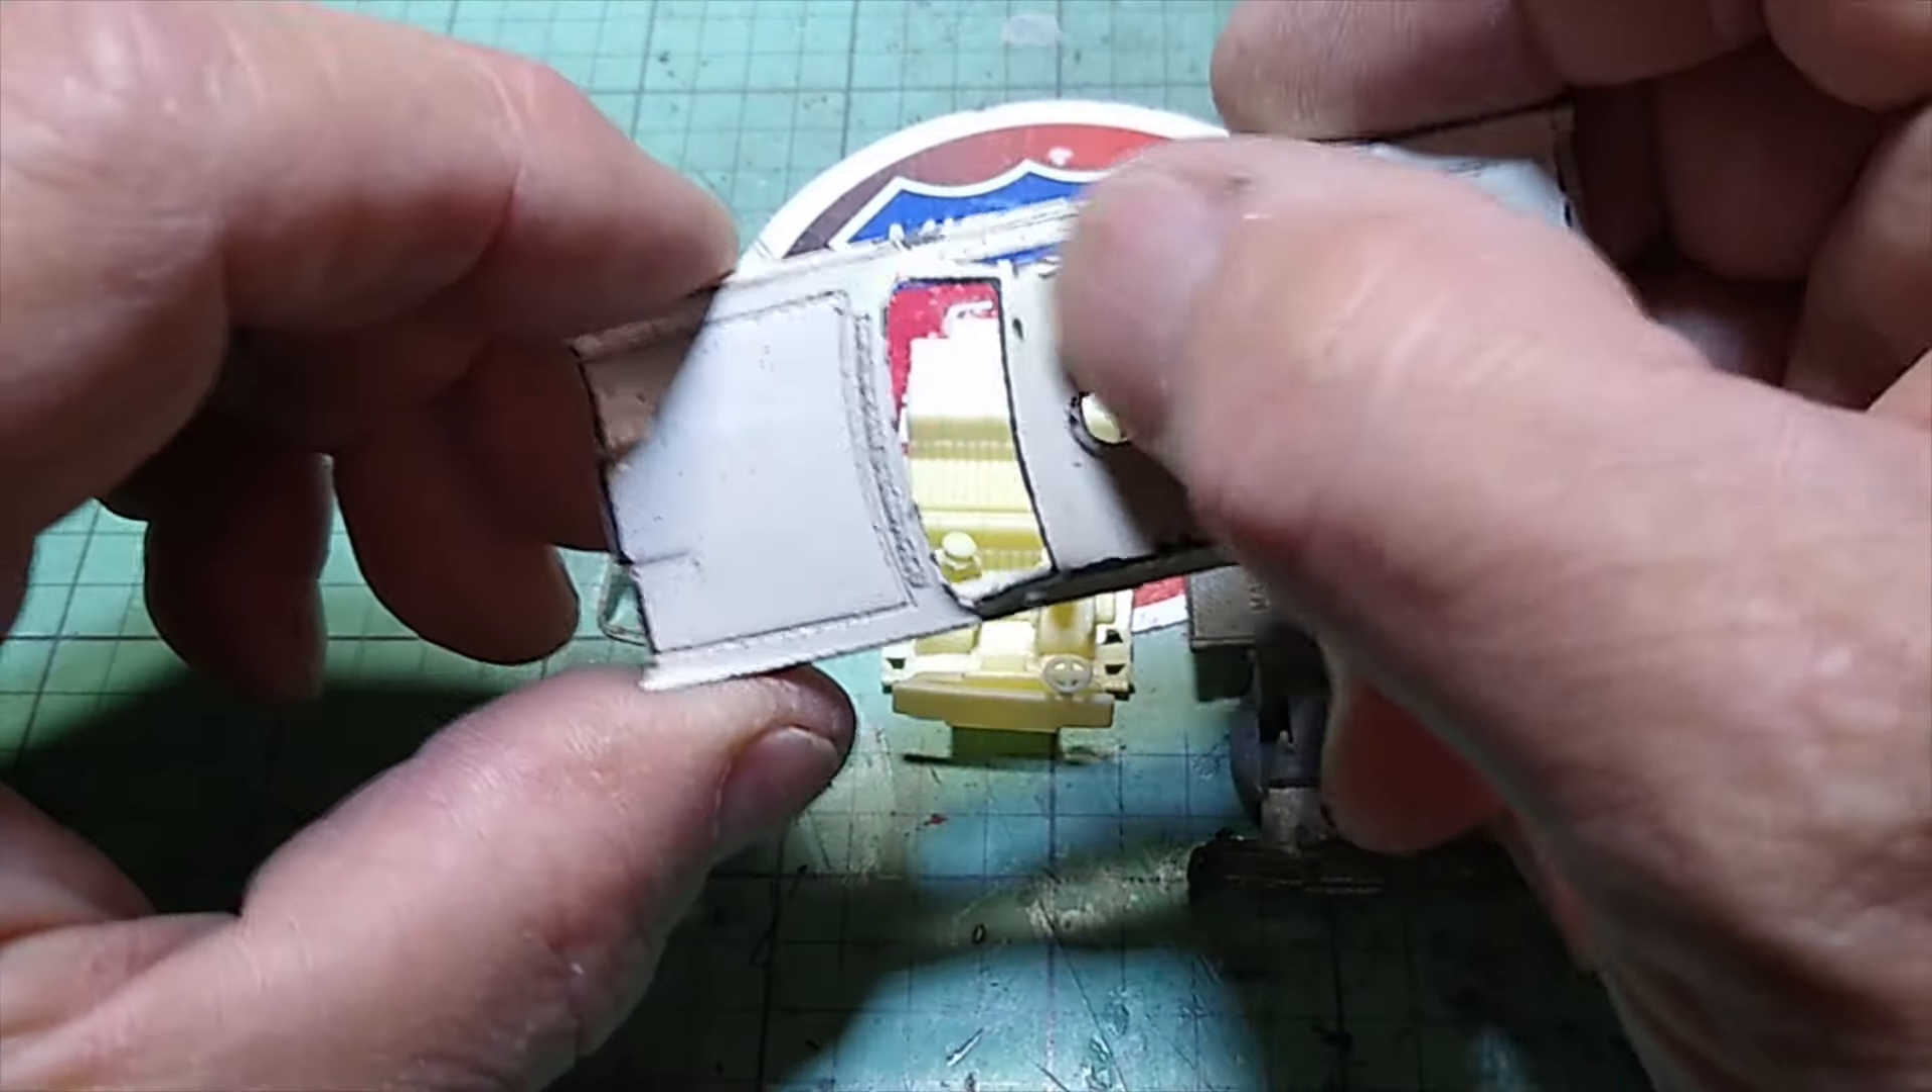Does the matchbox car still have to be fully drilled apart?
No.